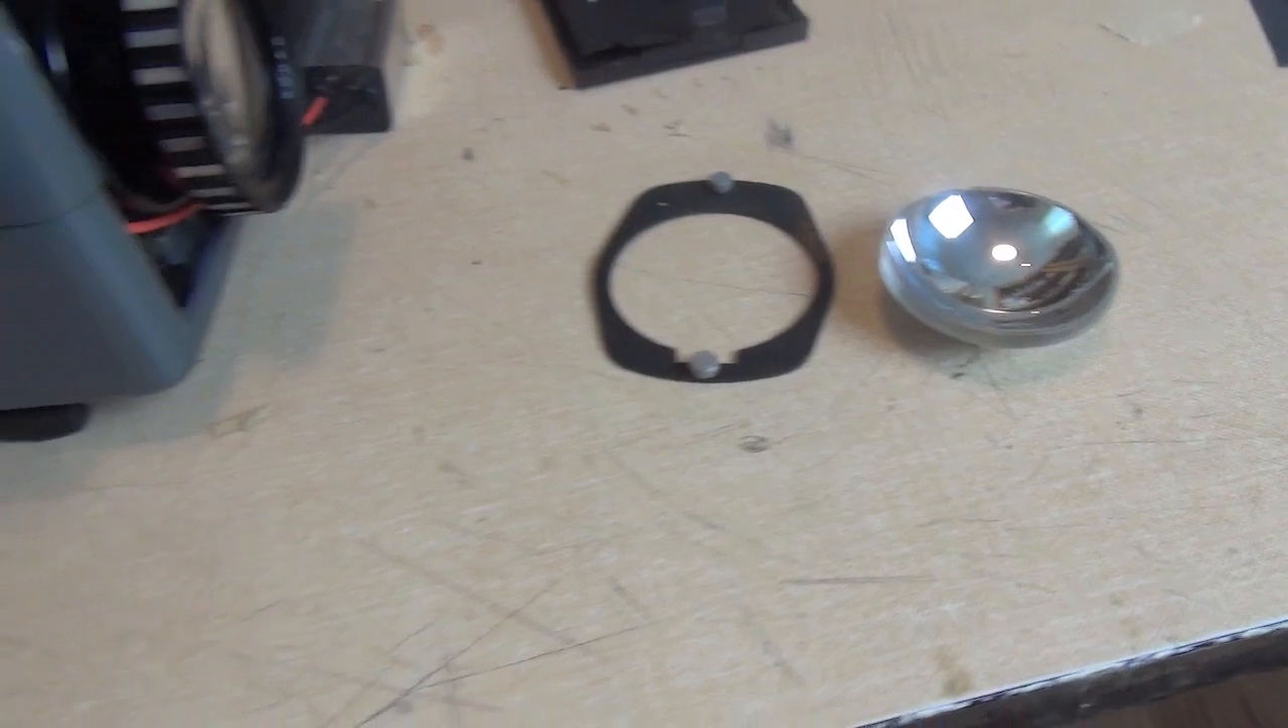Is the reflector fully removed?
Yes.